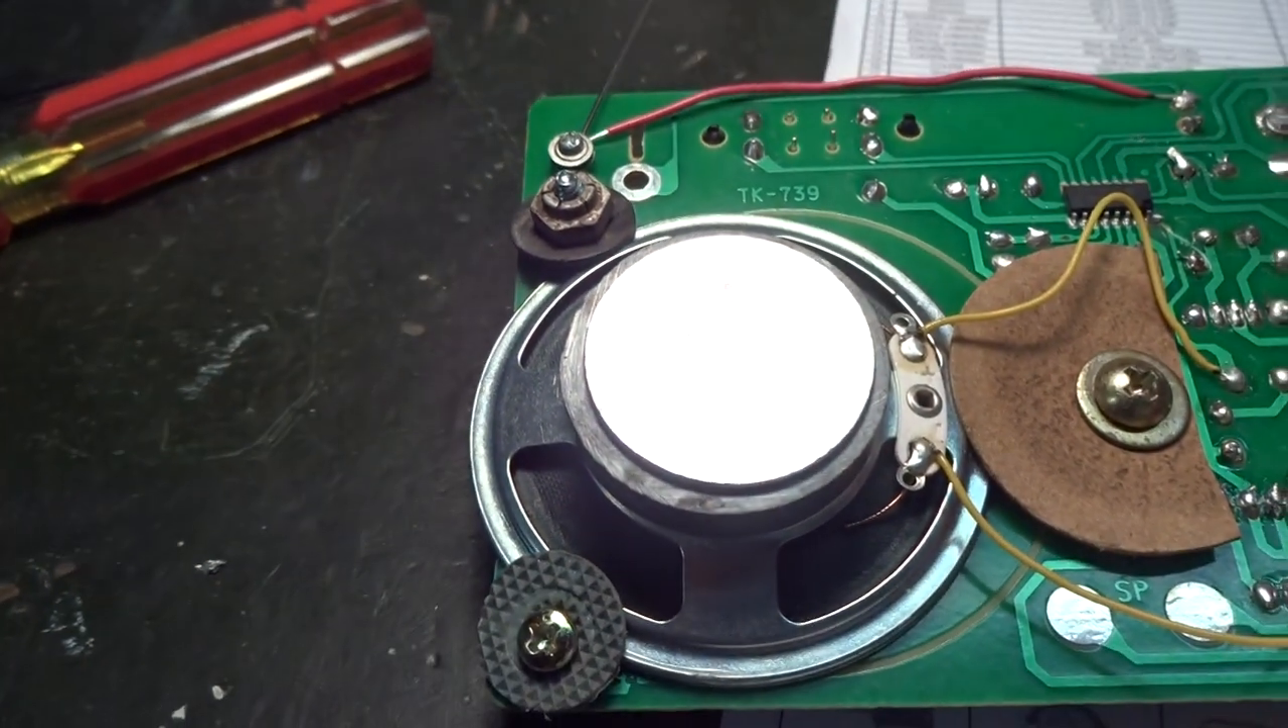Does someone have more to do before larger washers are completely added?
No.